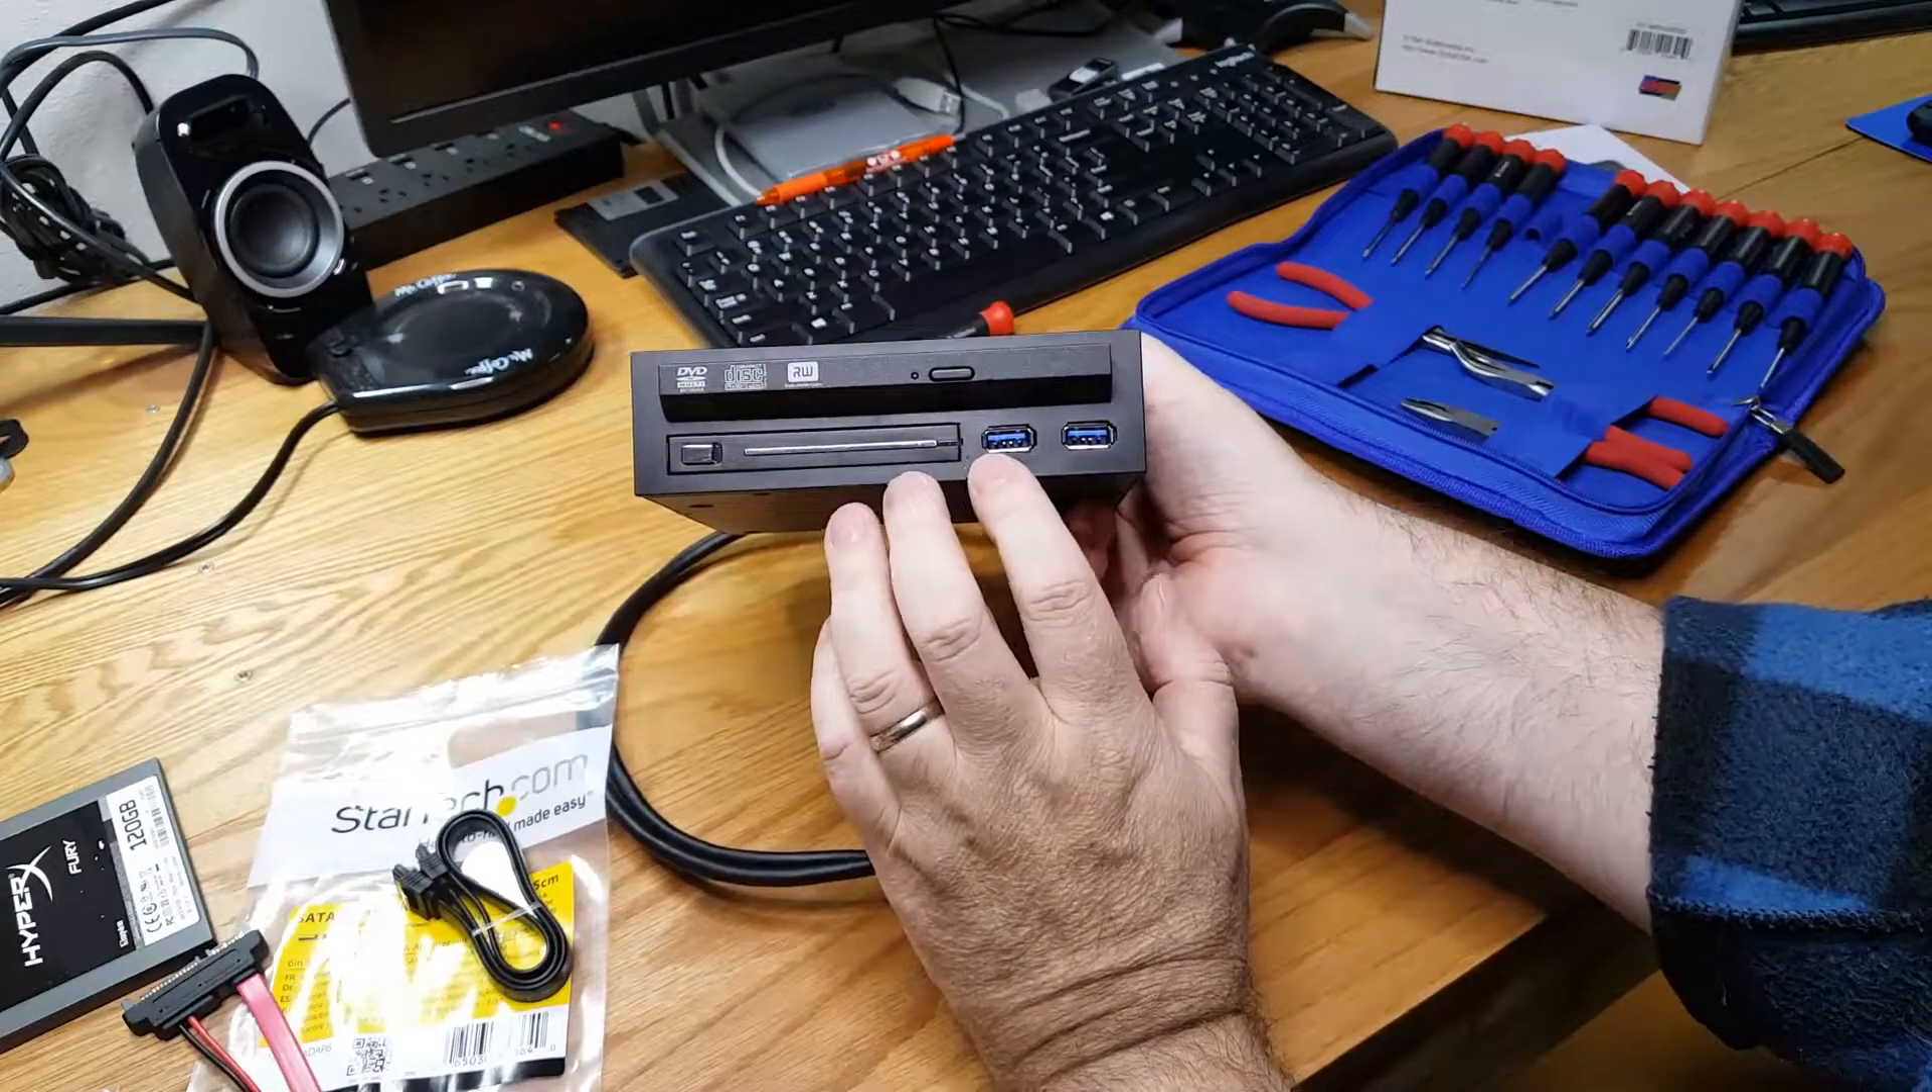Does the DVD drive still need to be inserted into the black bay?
No.